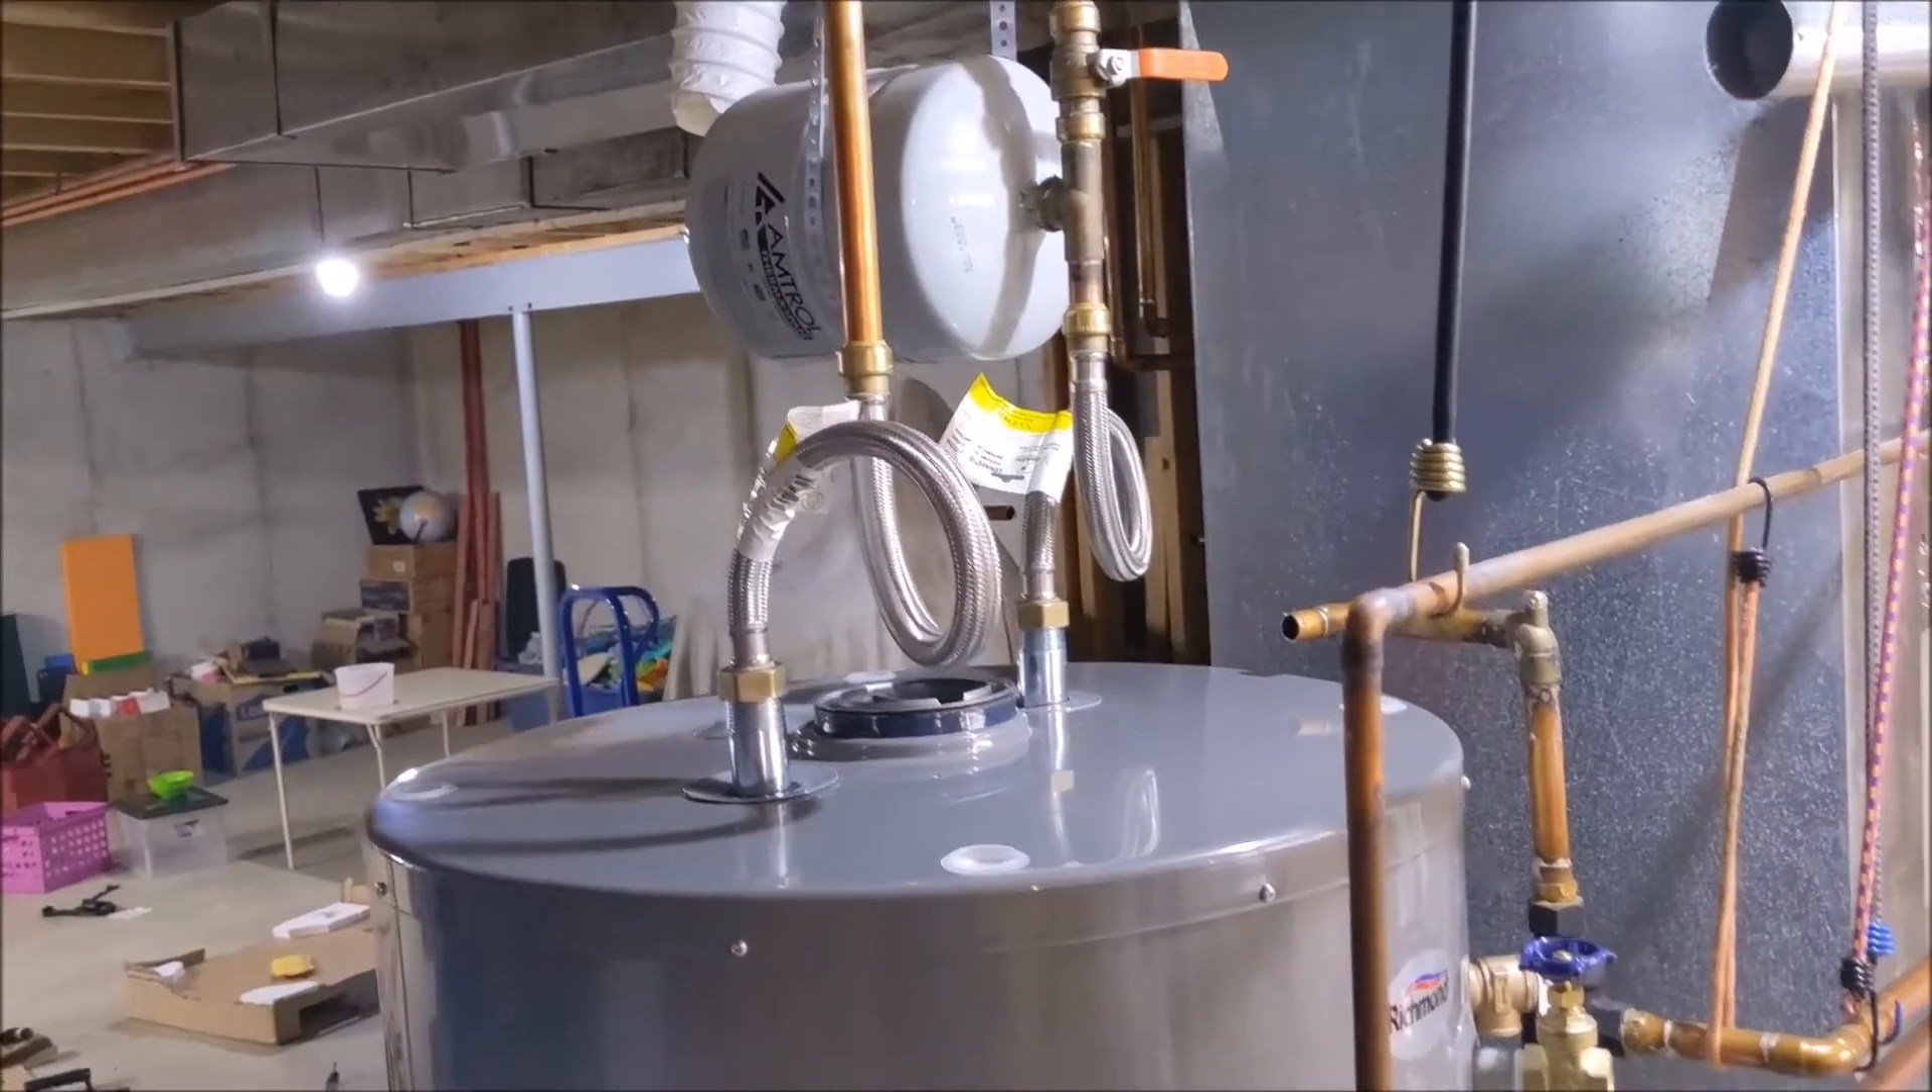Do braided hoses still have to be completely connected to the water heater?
No.